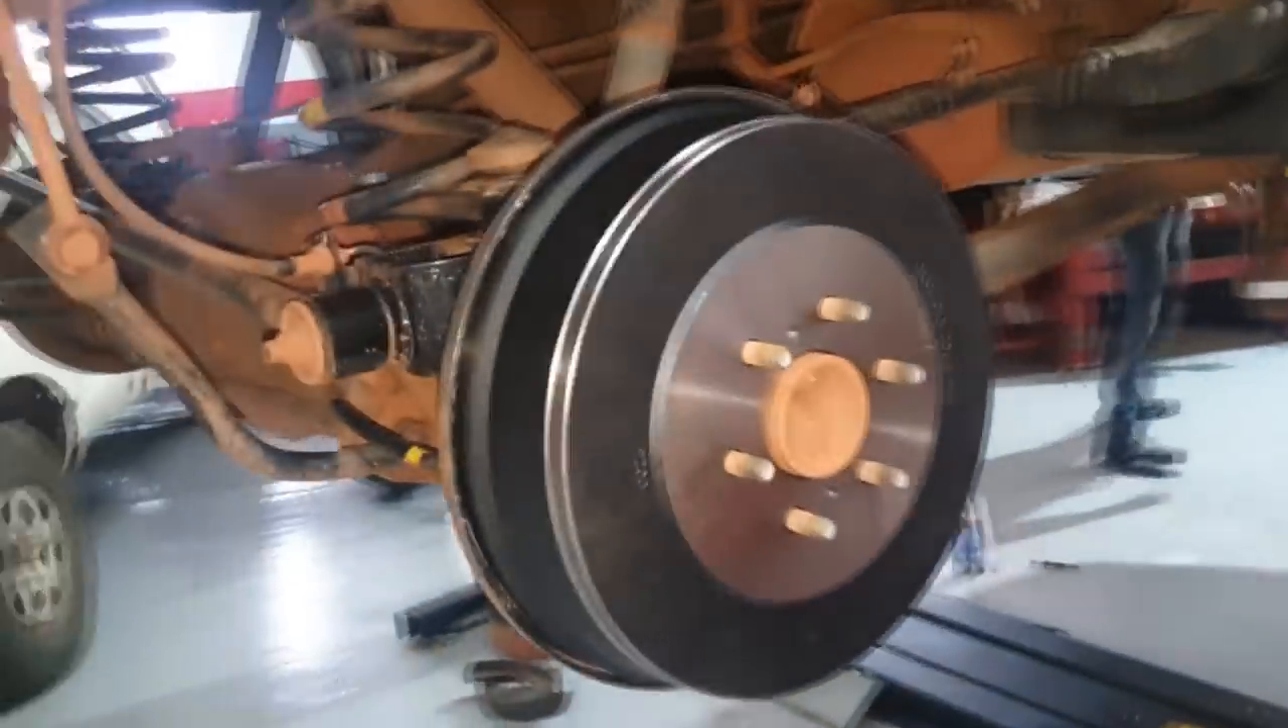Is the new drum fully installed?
Yes.